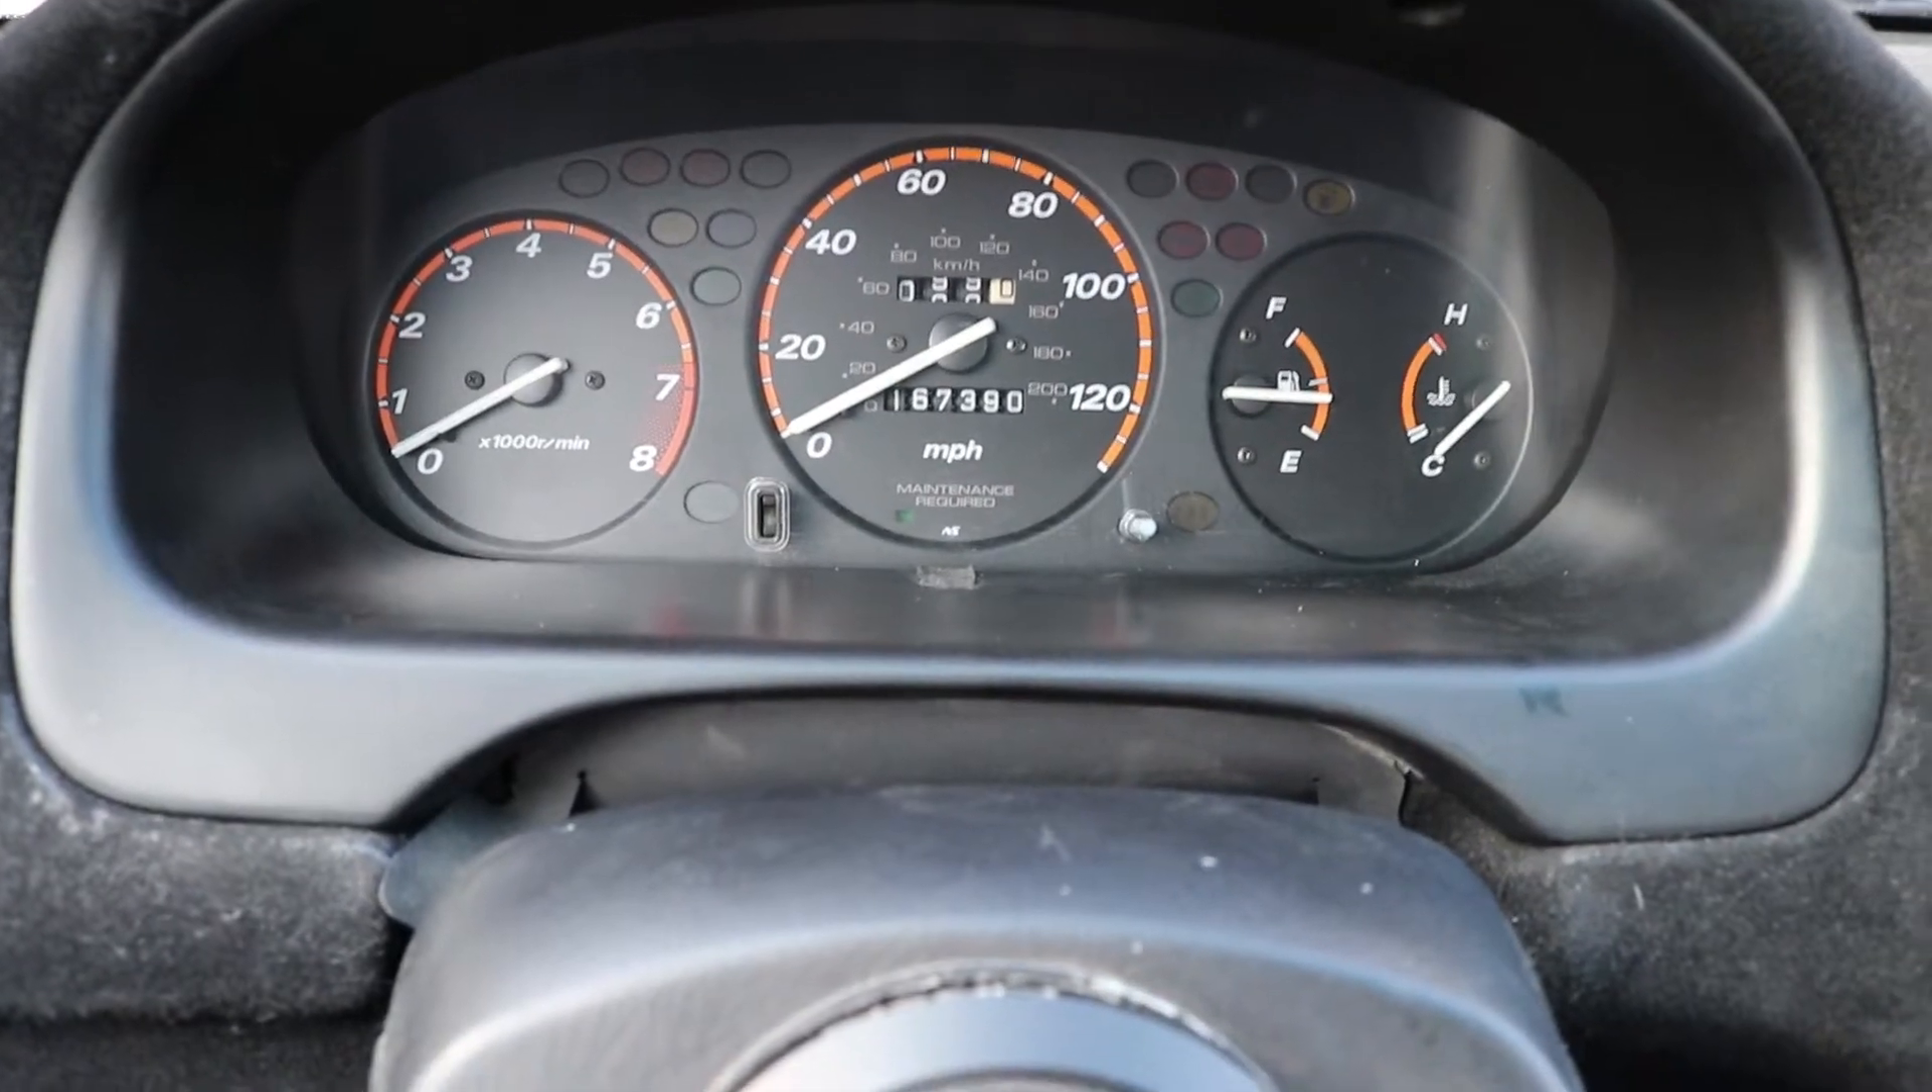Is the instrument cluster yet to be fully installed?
No.